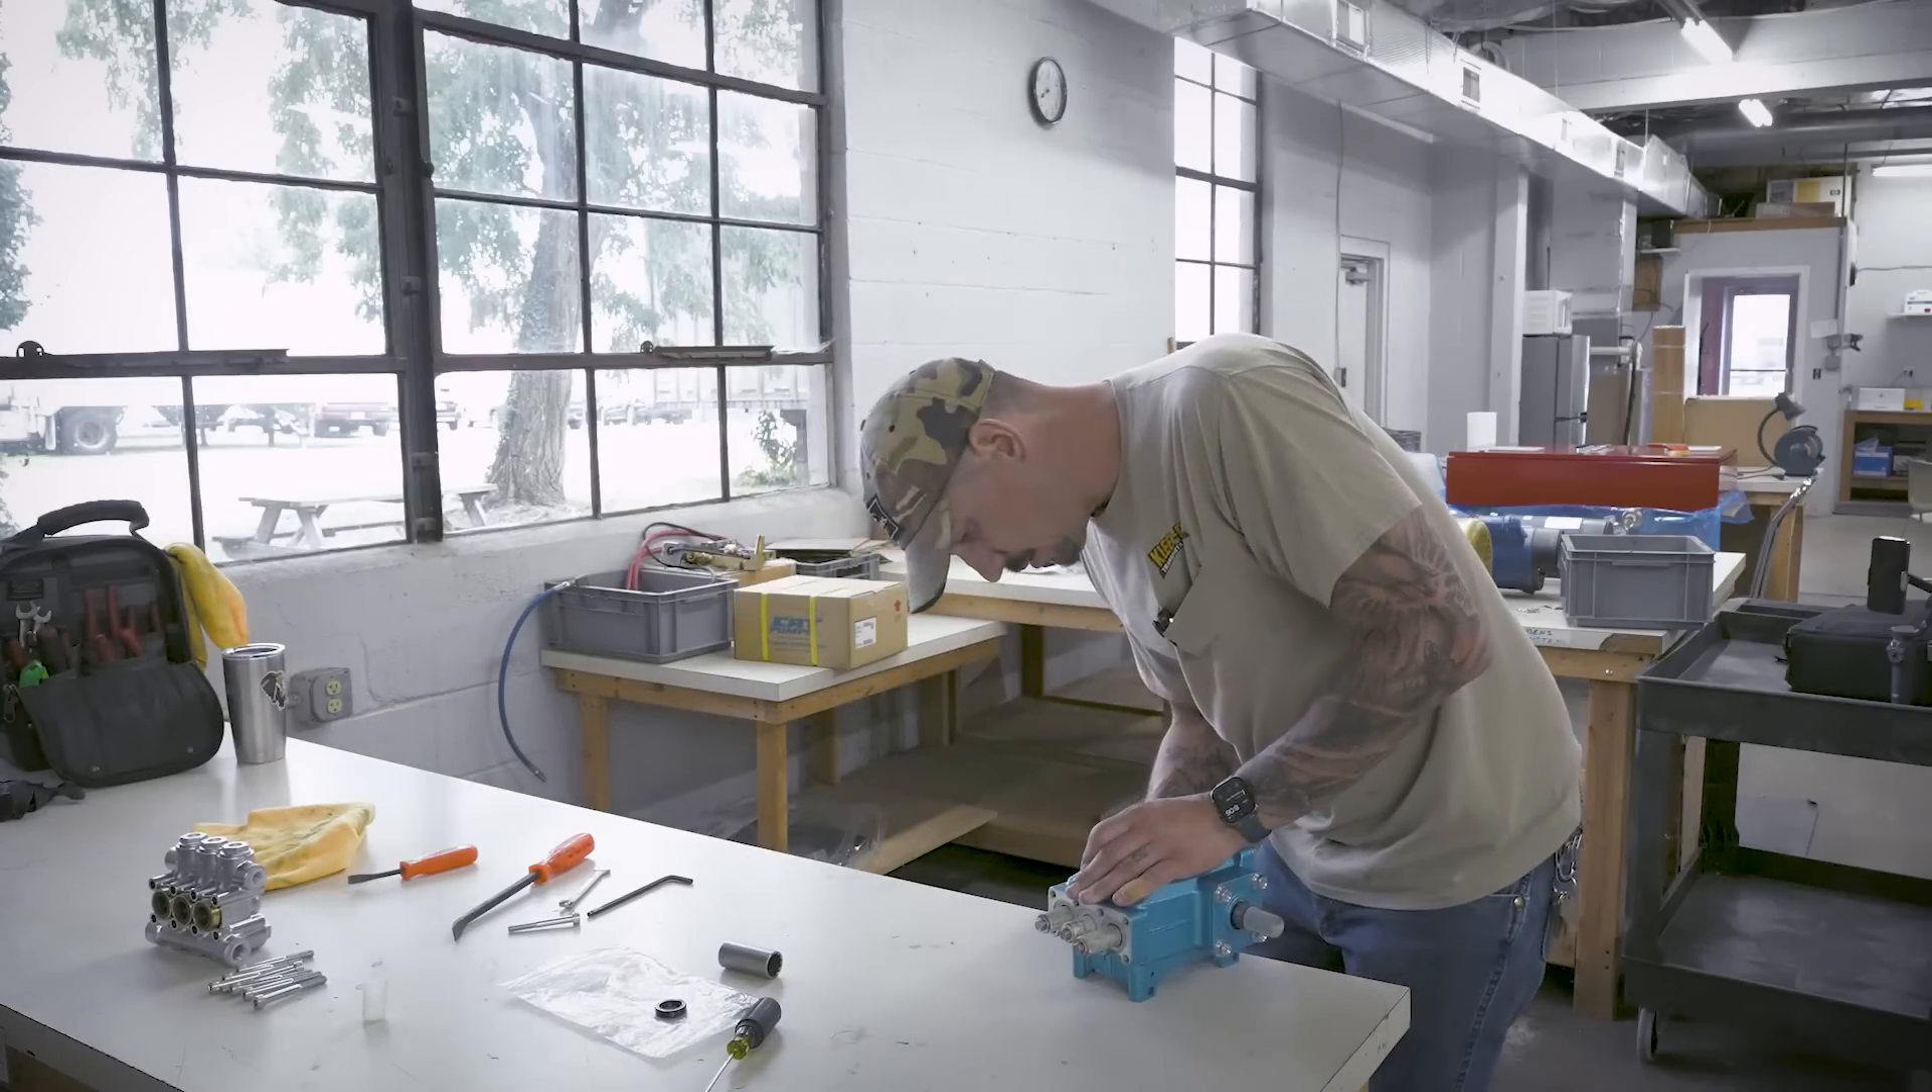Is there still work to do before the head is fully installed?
Yes.